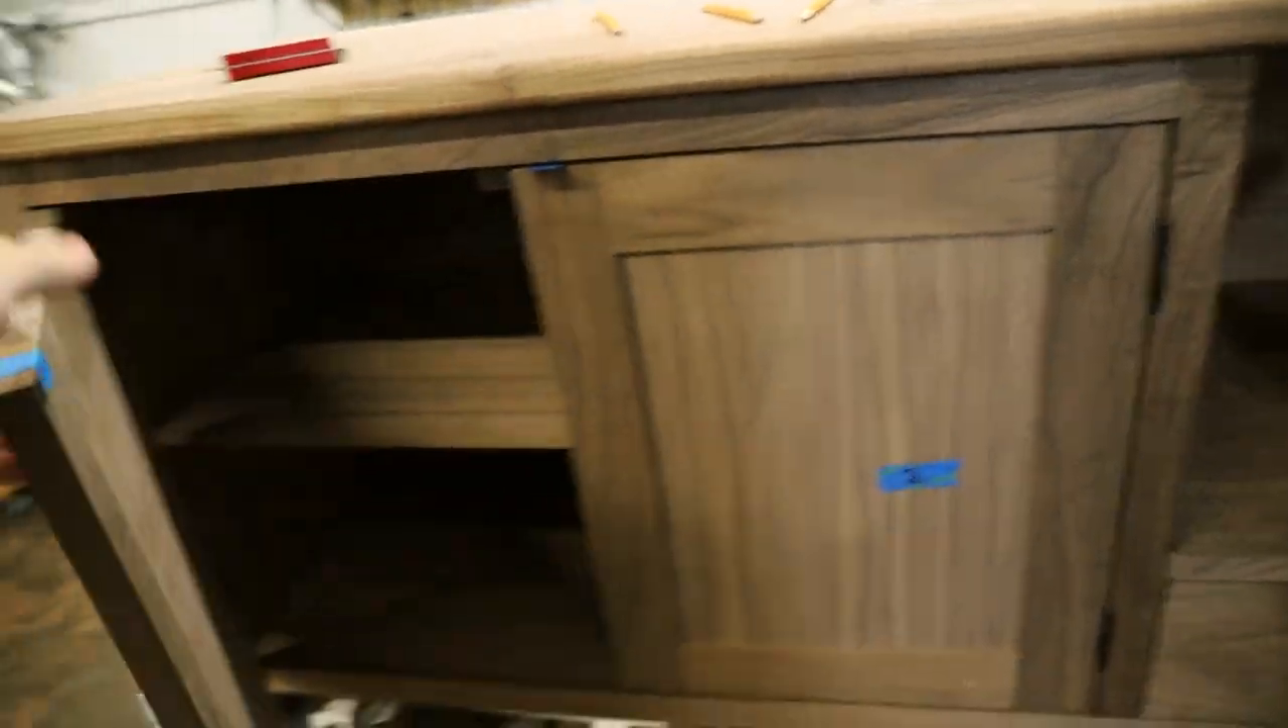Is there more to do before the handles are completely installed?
Yes.